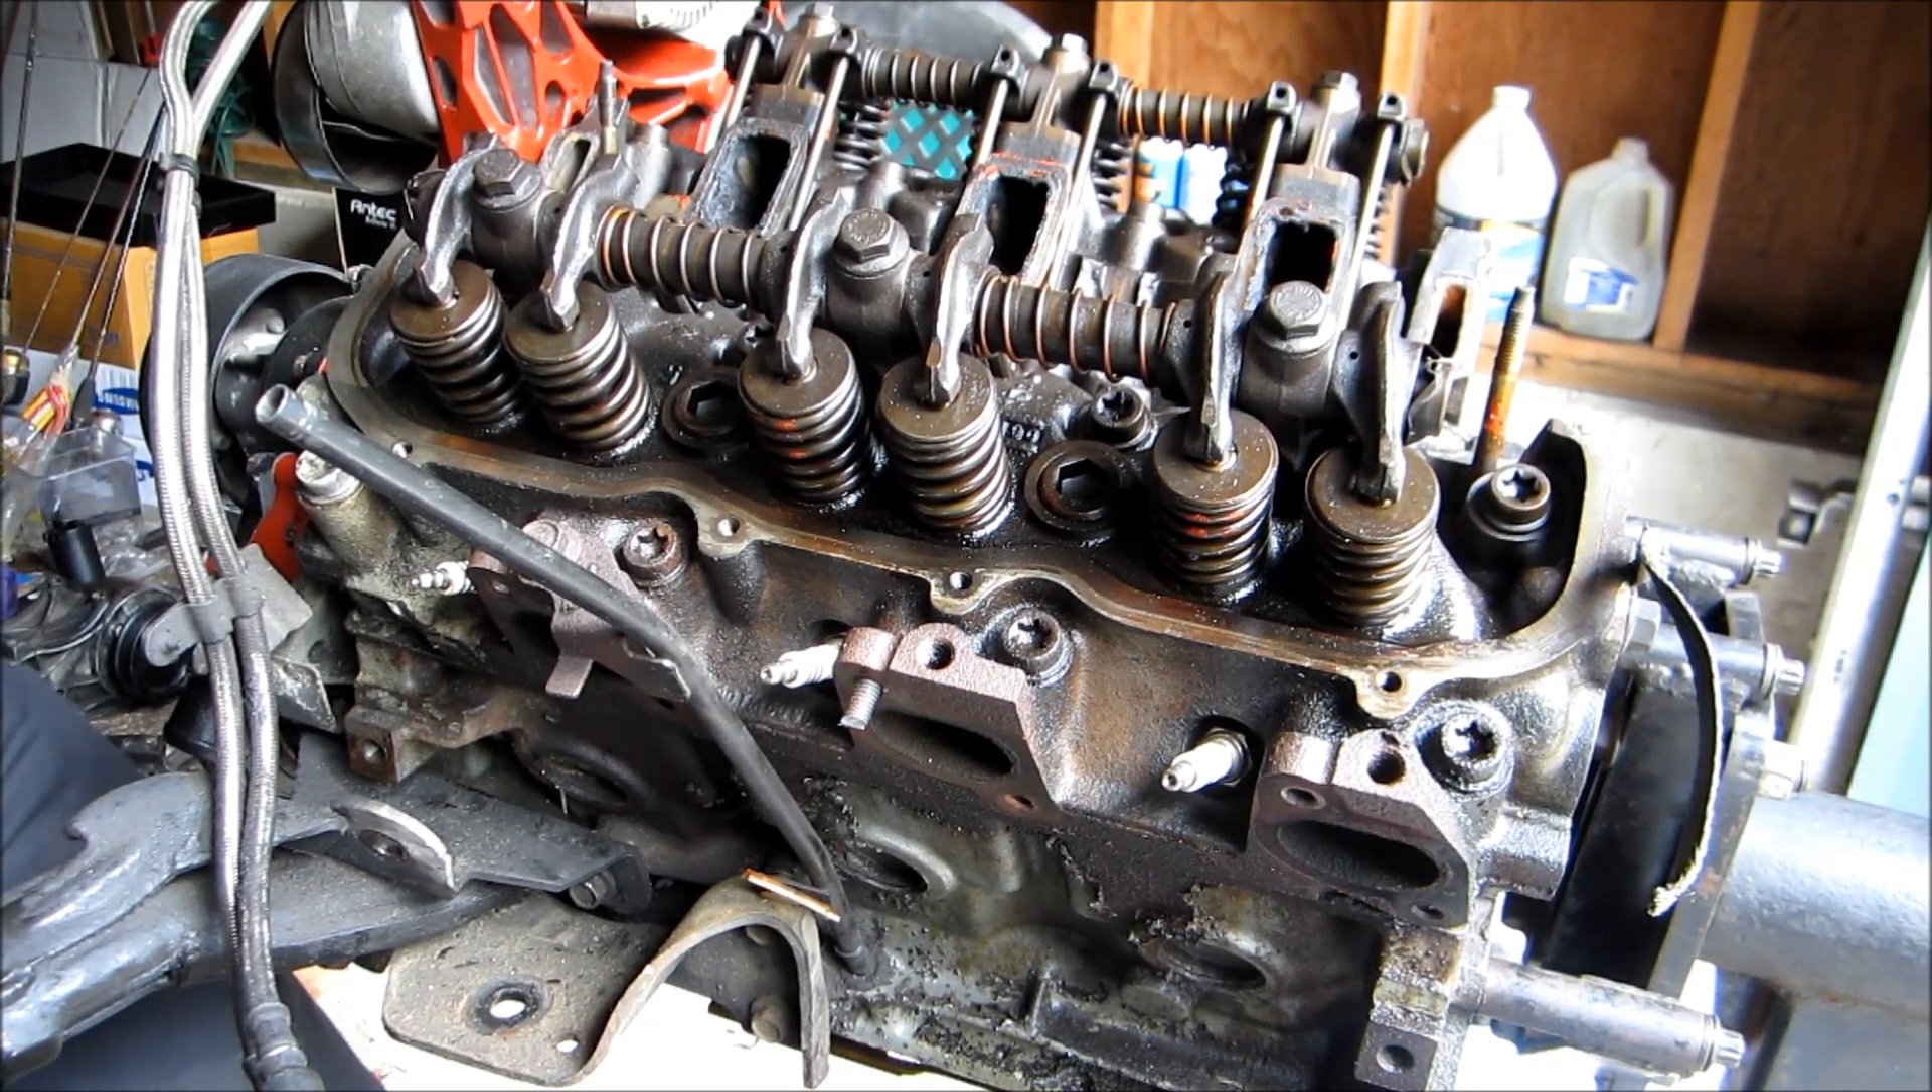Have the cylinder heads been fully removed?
No.